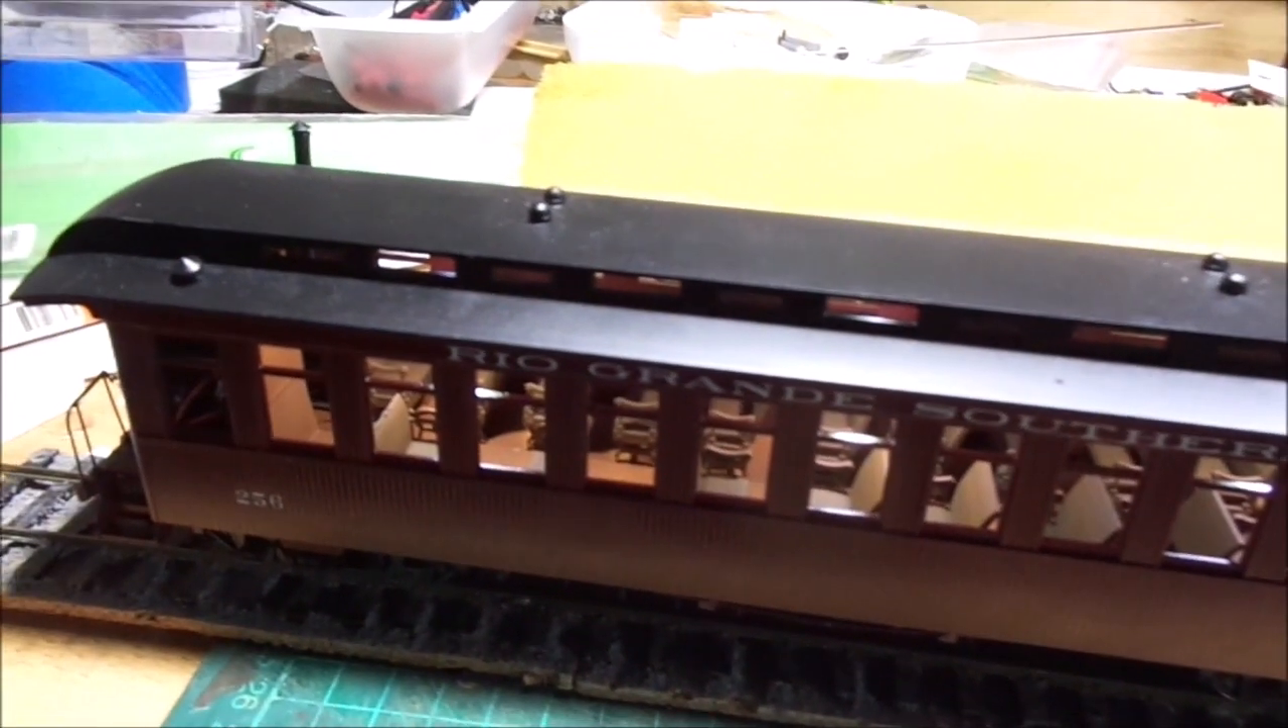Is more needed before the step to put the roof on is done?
No.